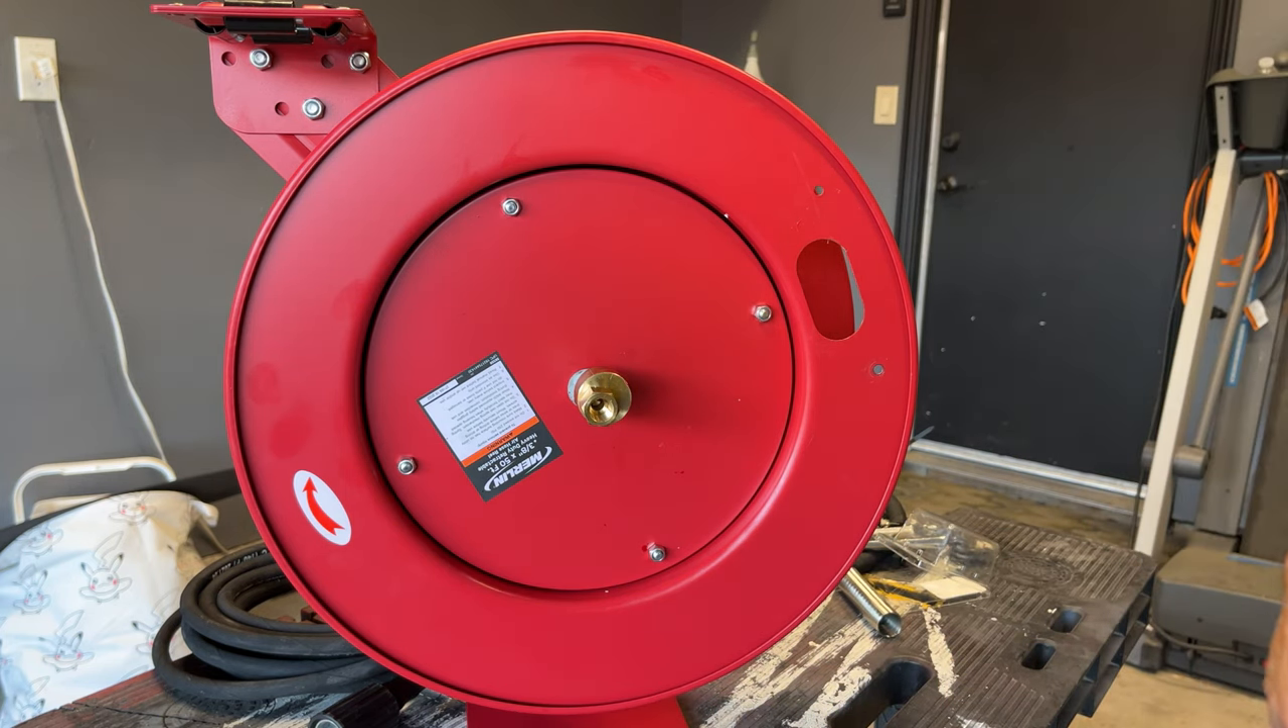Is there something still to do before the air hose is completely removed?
No.